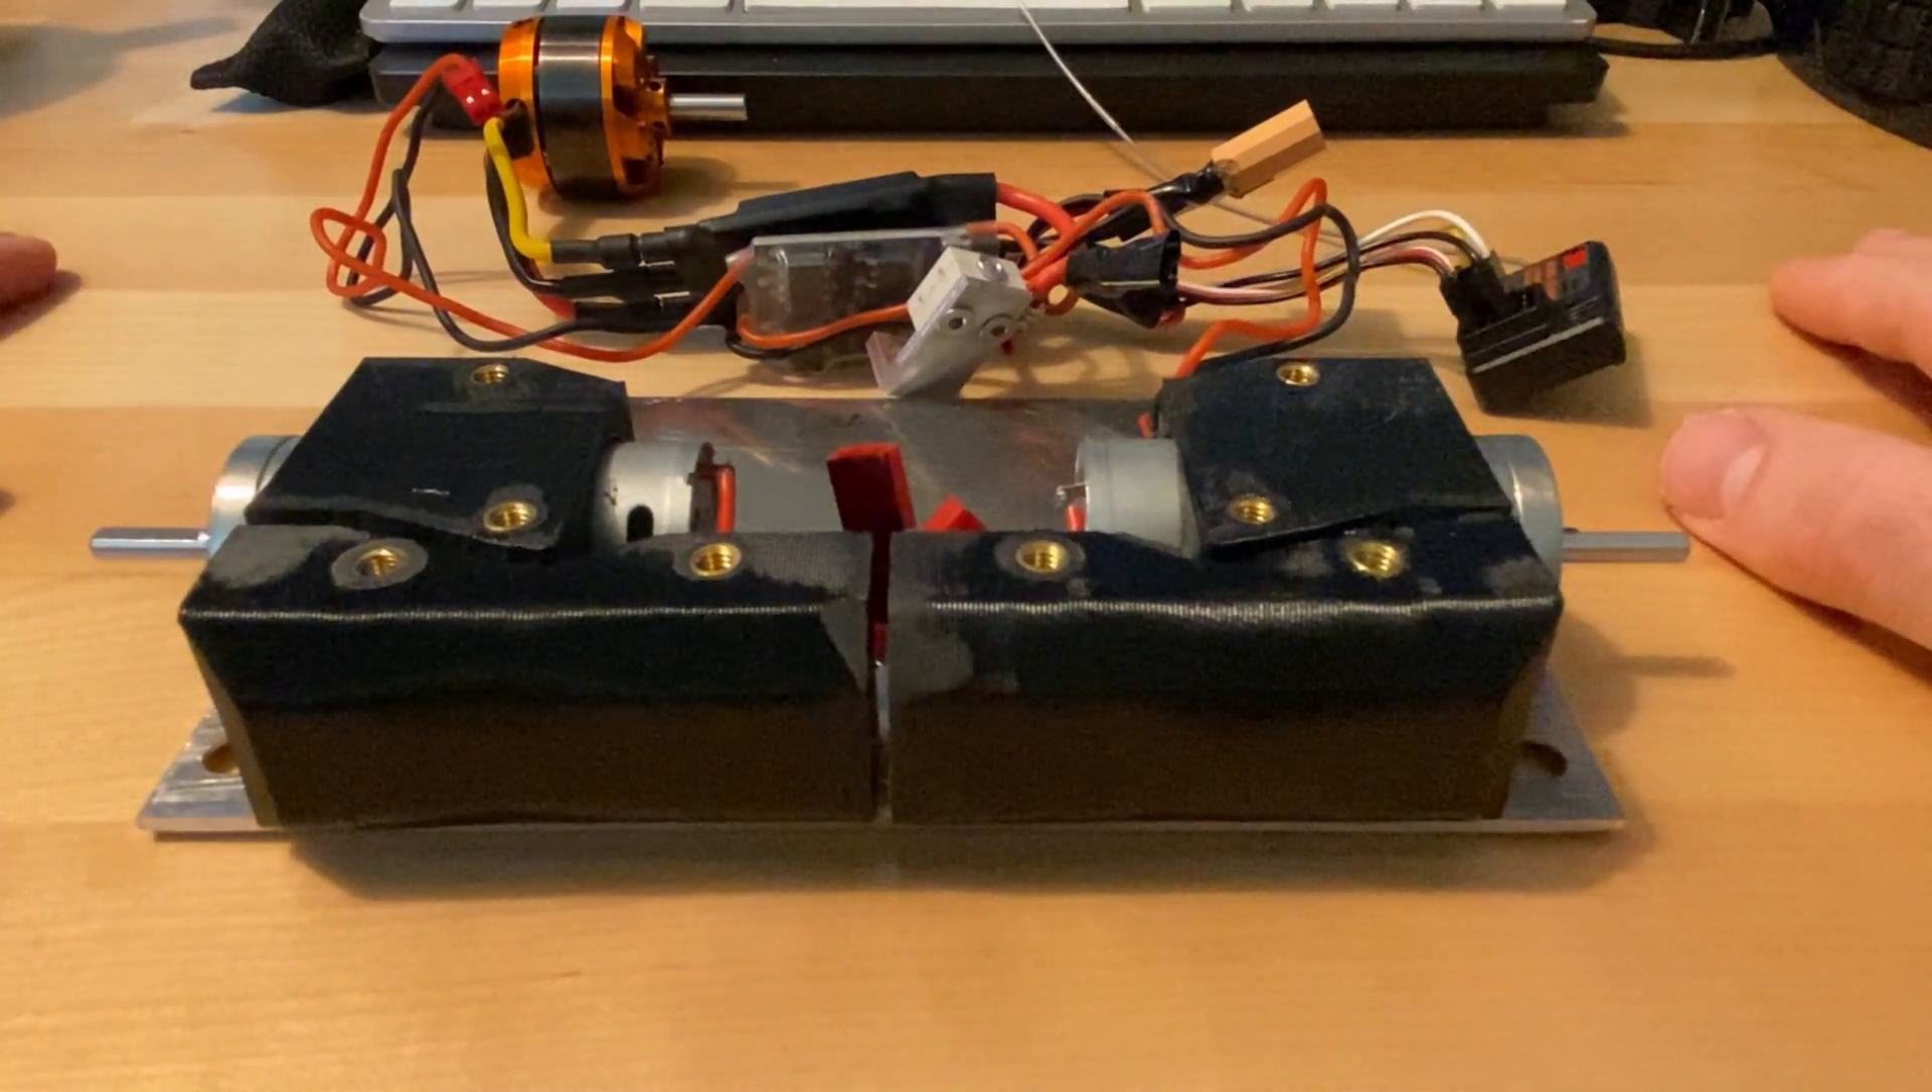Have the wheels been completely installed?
No.